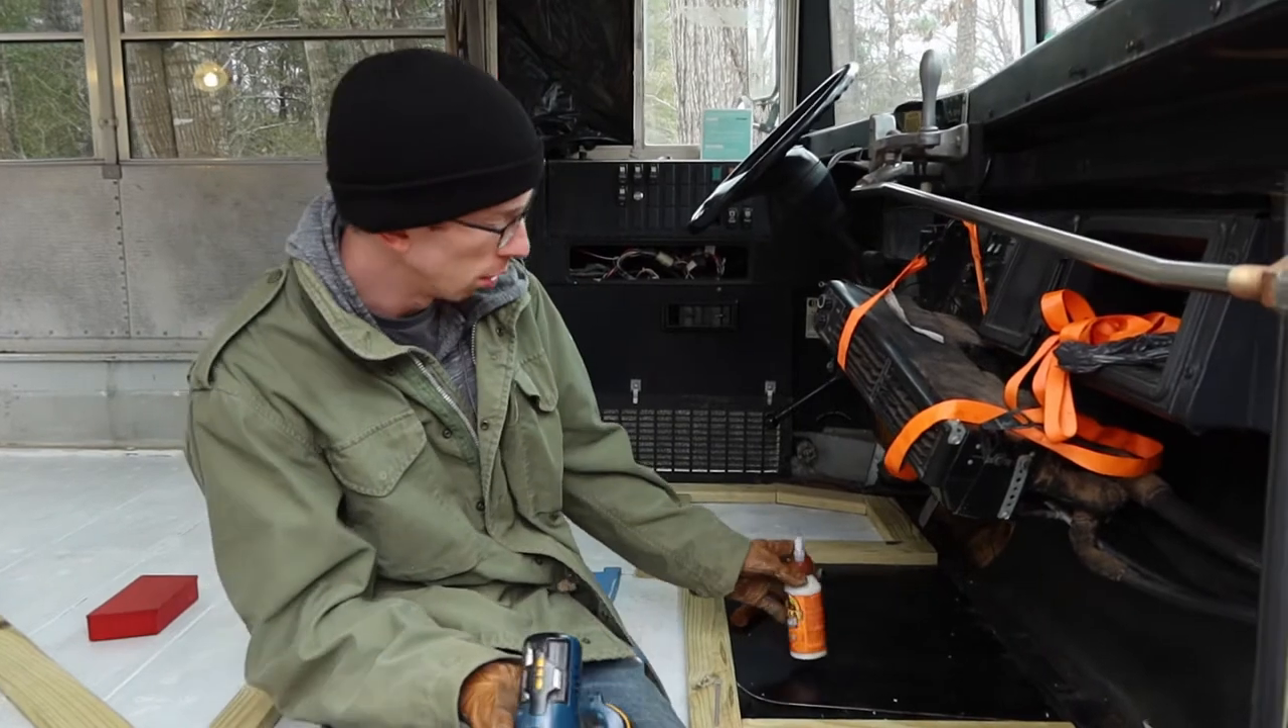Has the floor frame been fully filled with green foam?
No.